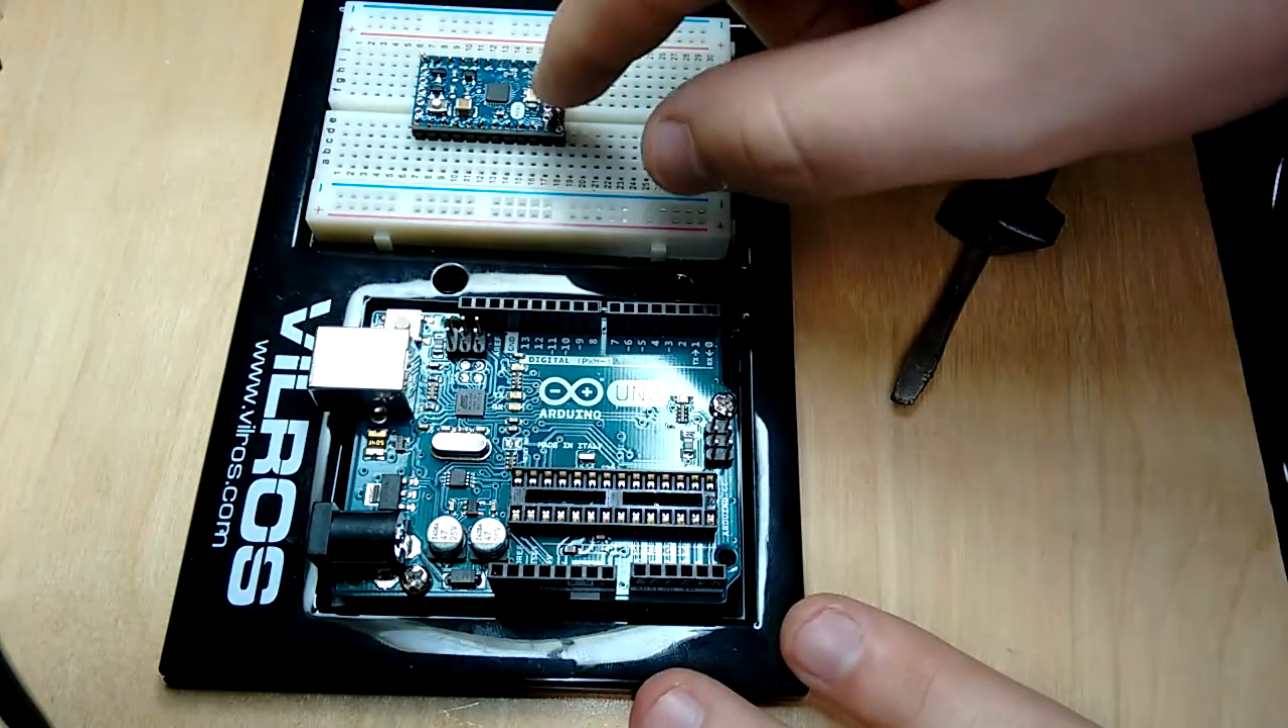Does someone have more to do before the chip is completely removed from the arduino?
No.